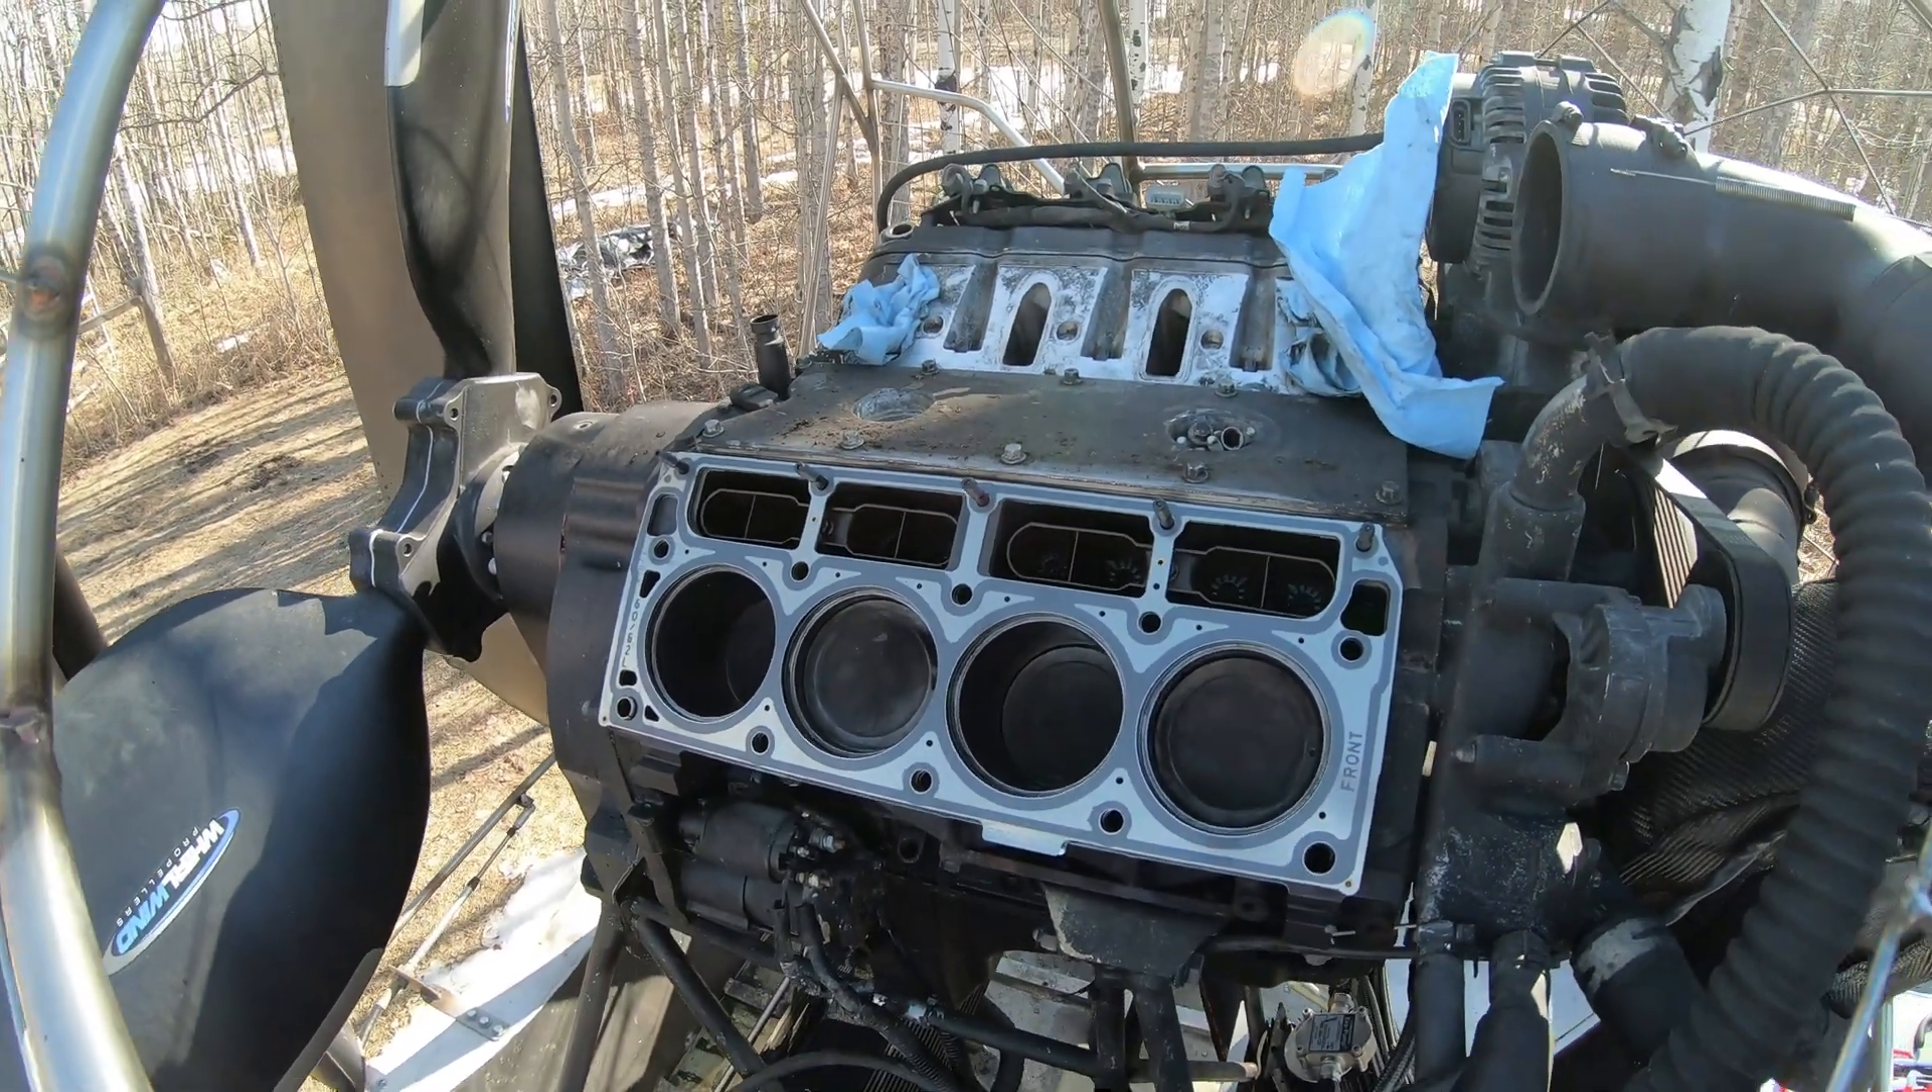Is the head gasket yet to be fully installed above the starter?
No.